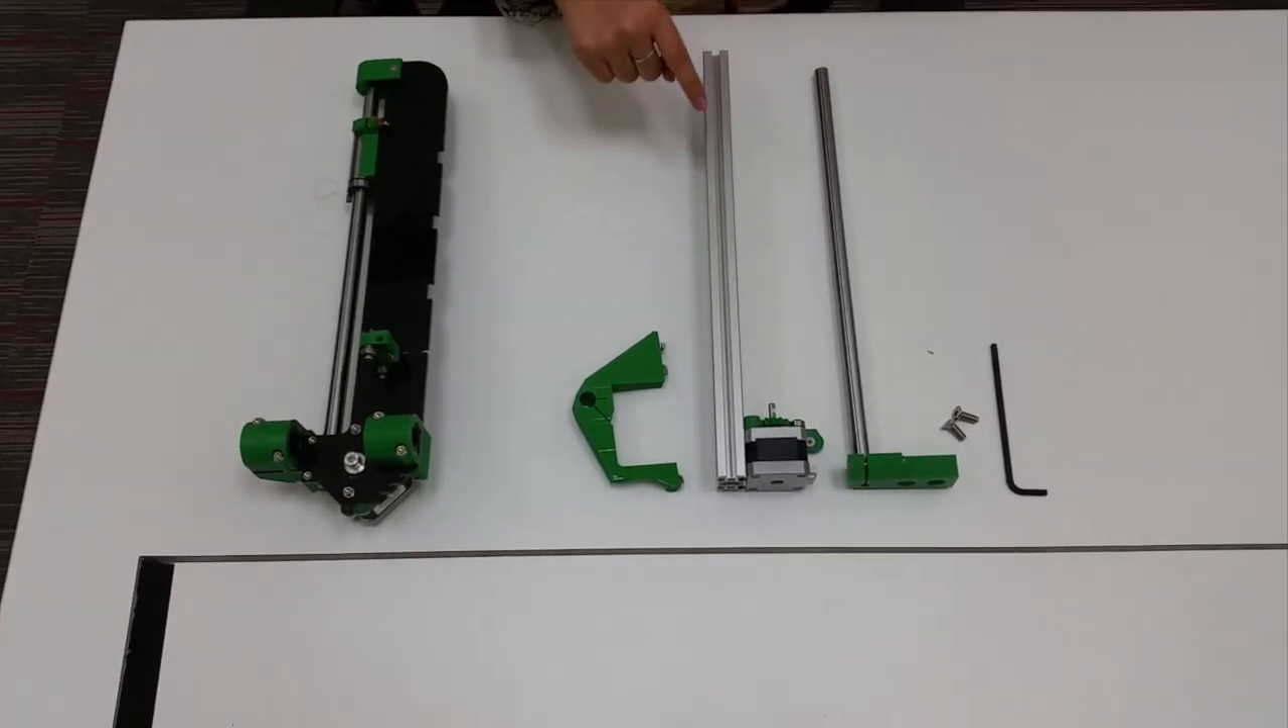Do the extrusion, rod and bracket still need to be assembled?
Yes.